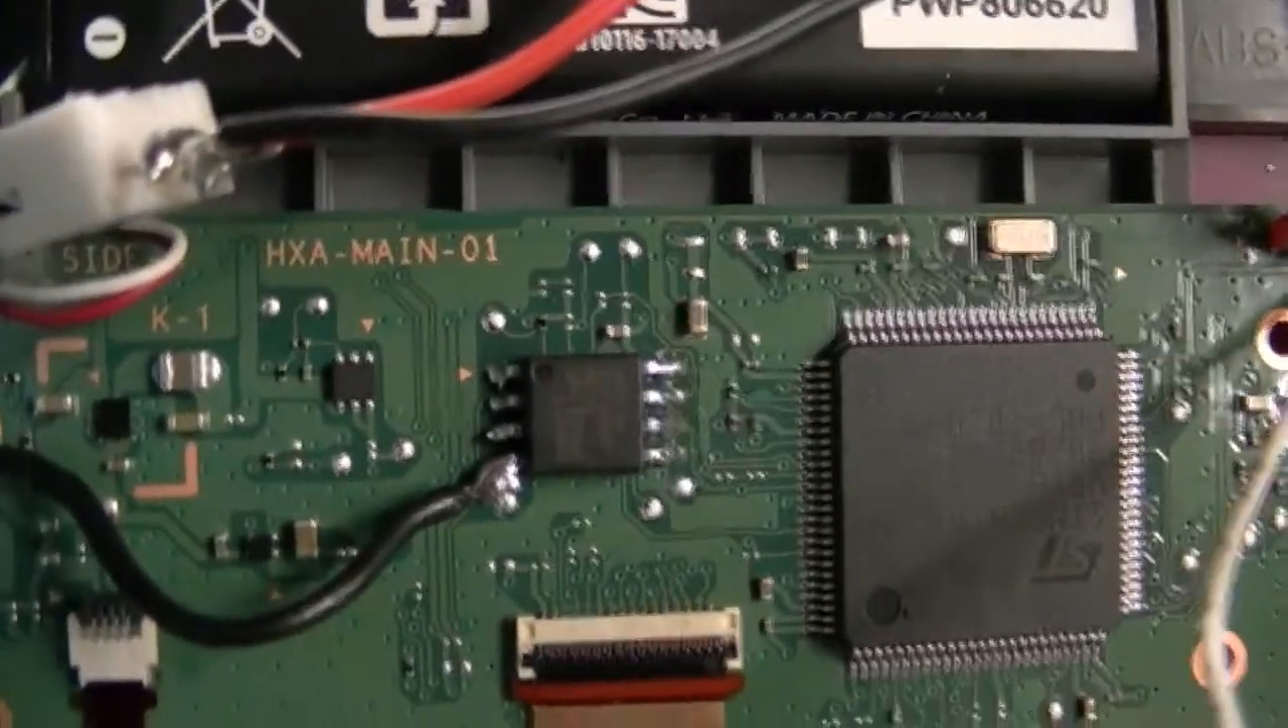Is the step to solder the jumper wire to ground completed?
Yes.